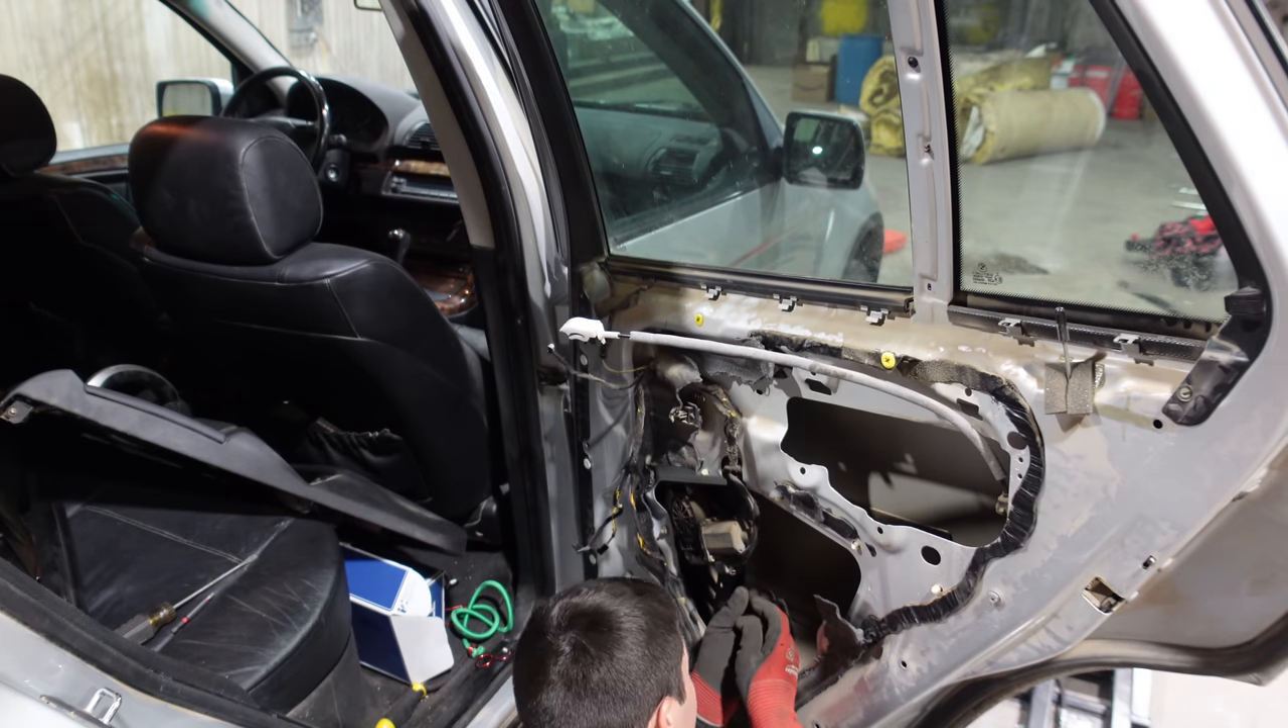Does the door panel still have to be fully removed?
No.